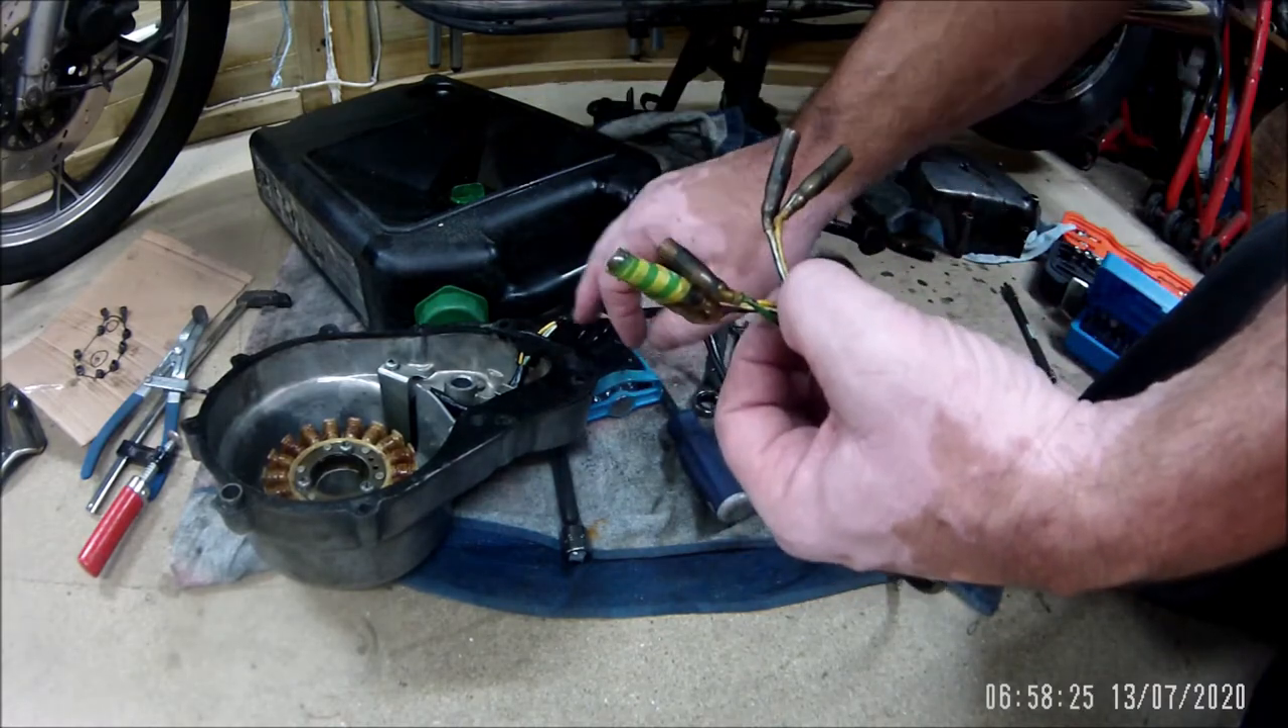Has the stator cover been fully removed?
Yes.